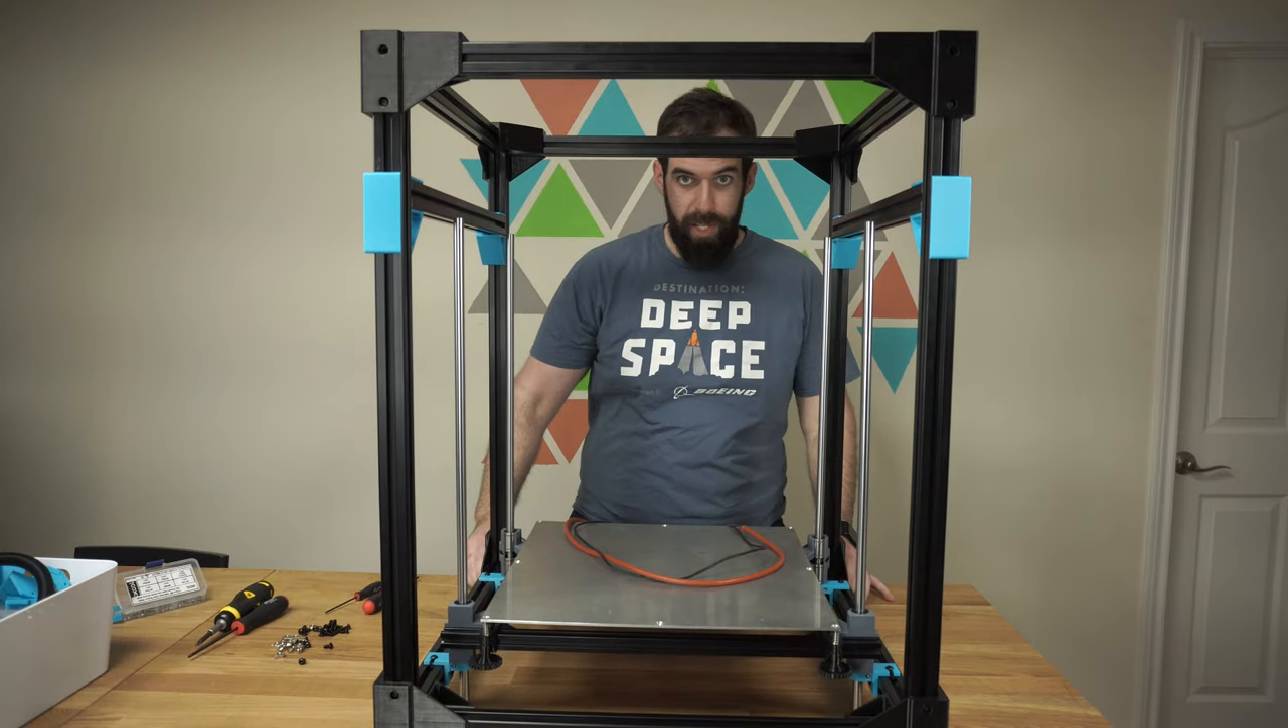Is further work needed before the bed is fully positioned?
No.